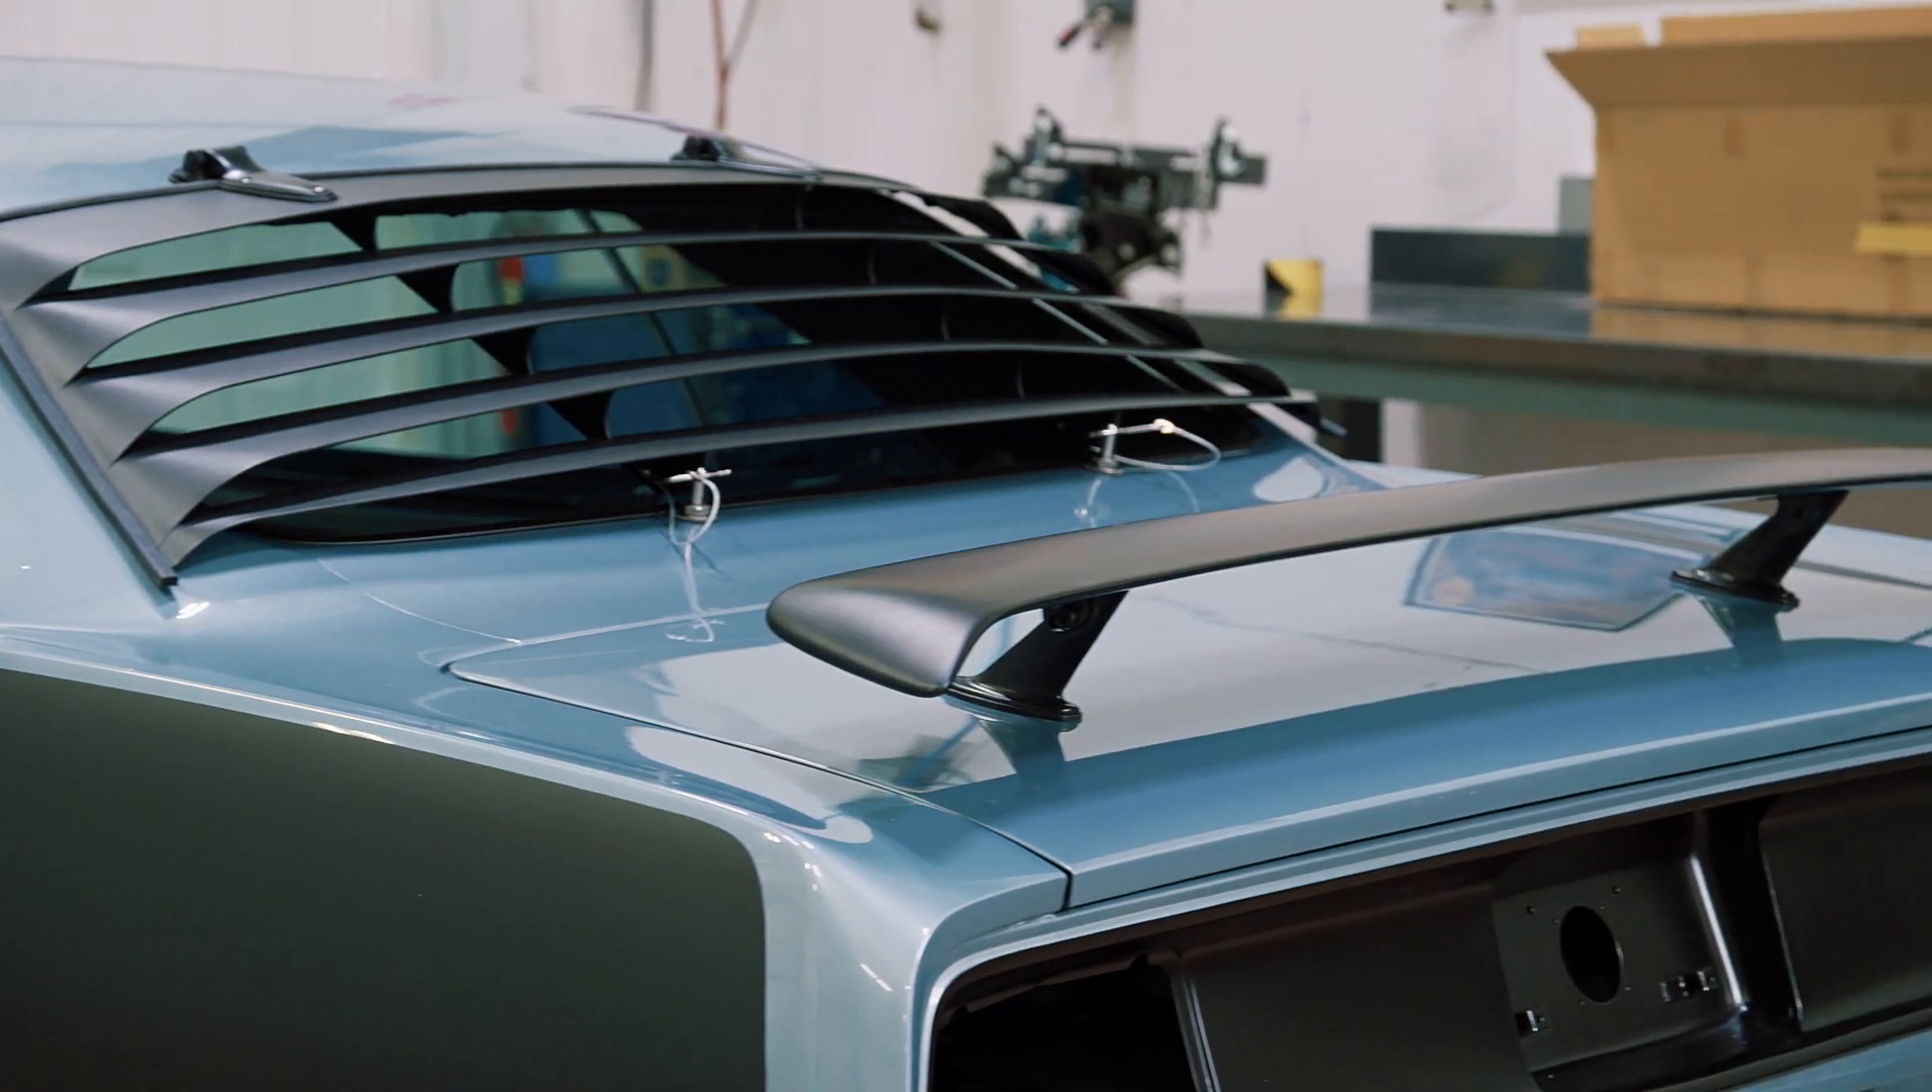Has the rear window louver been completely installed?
Yes.